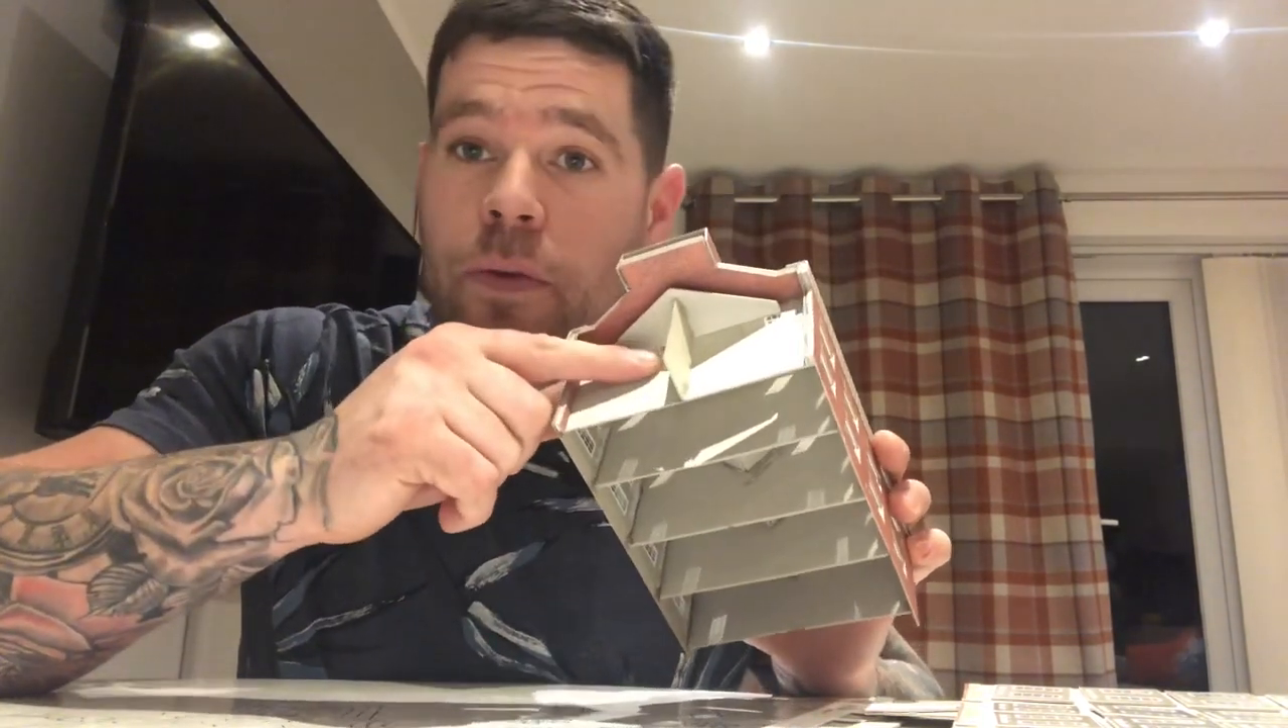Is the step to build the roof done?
No.